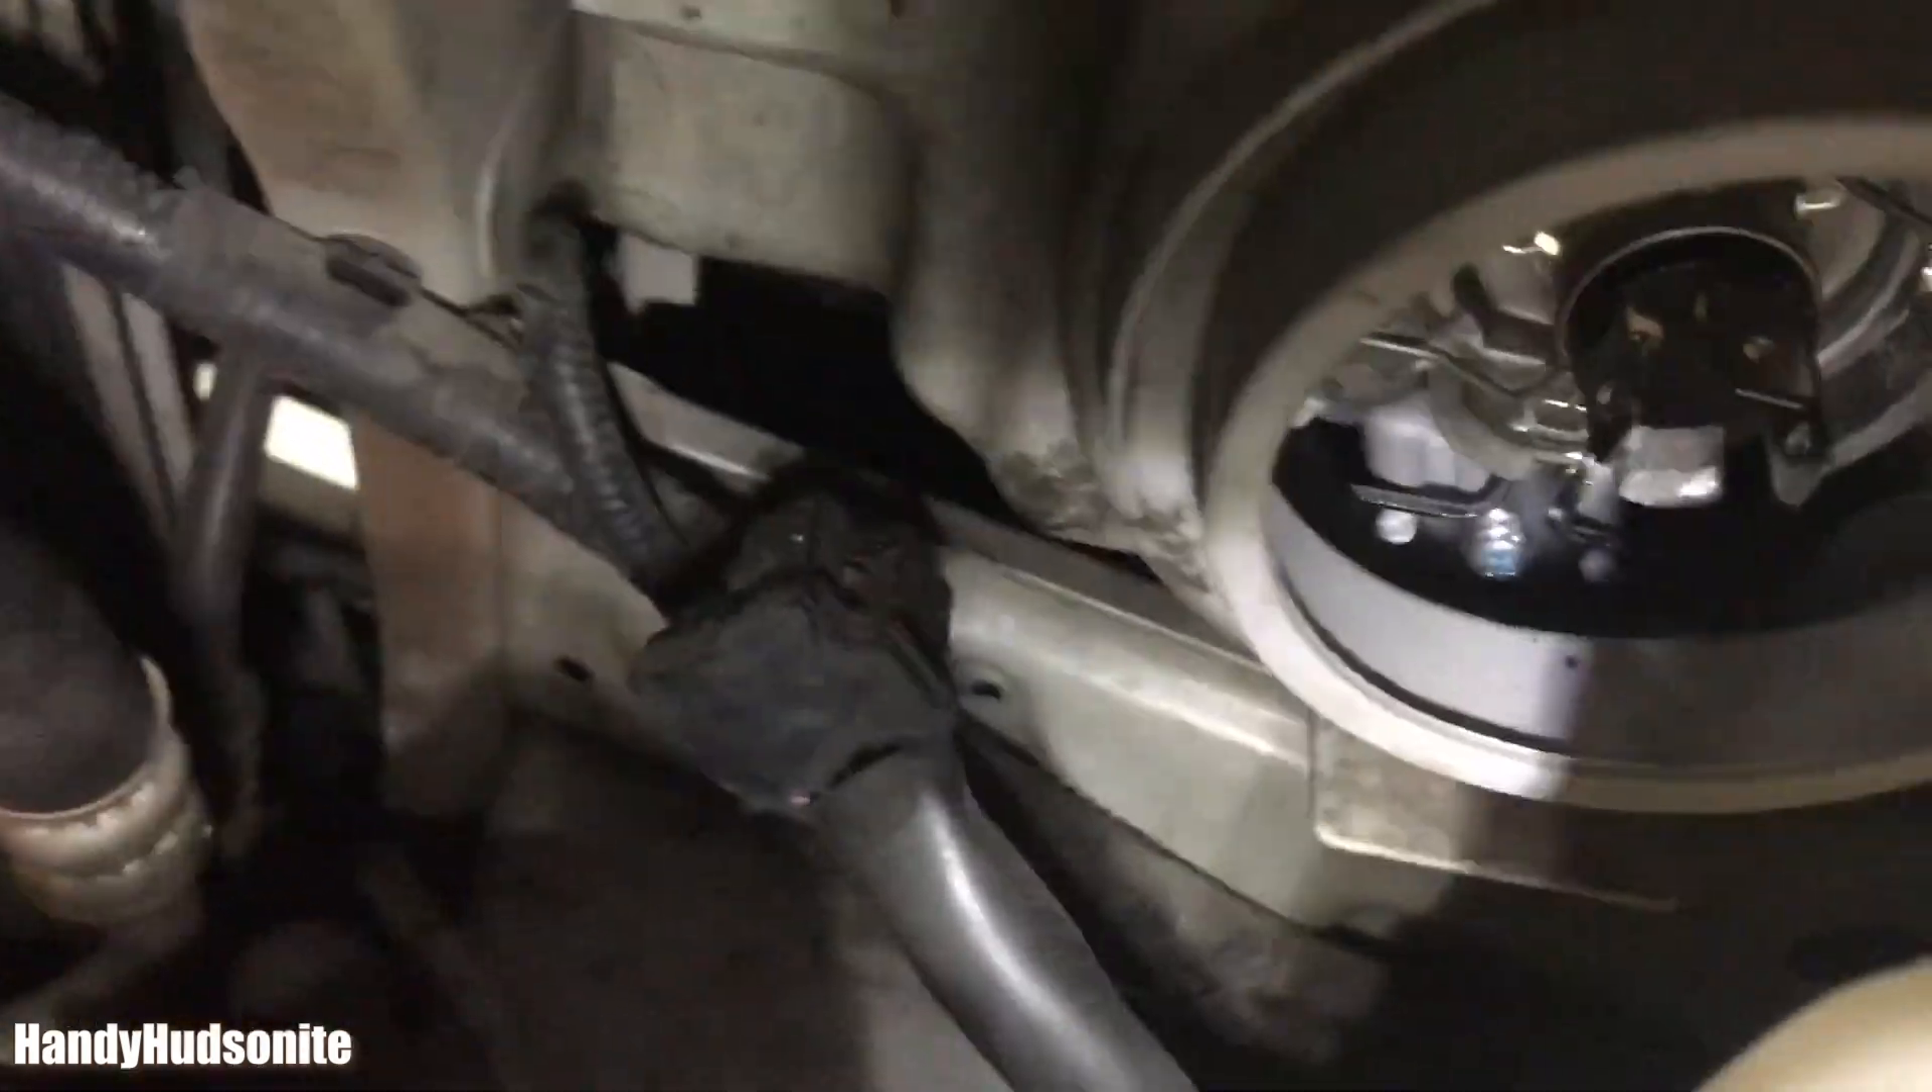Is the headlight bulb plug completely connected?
No.